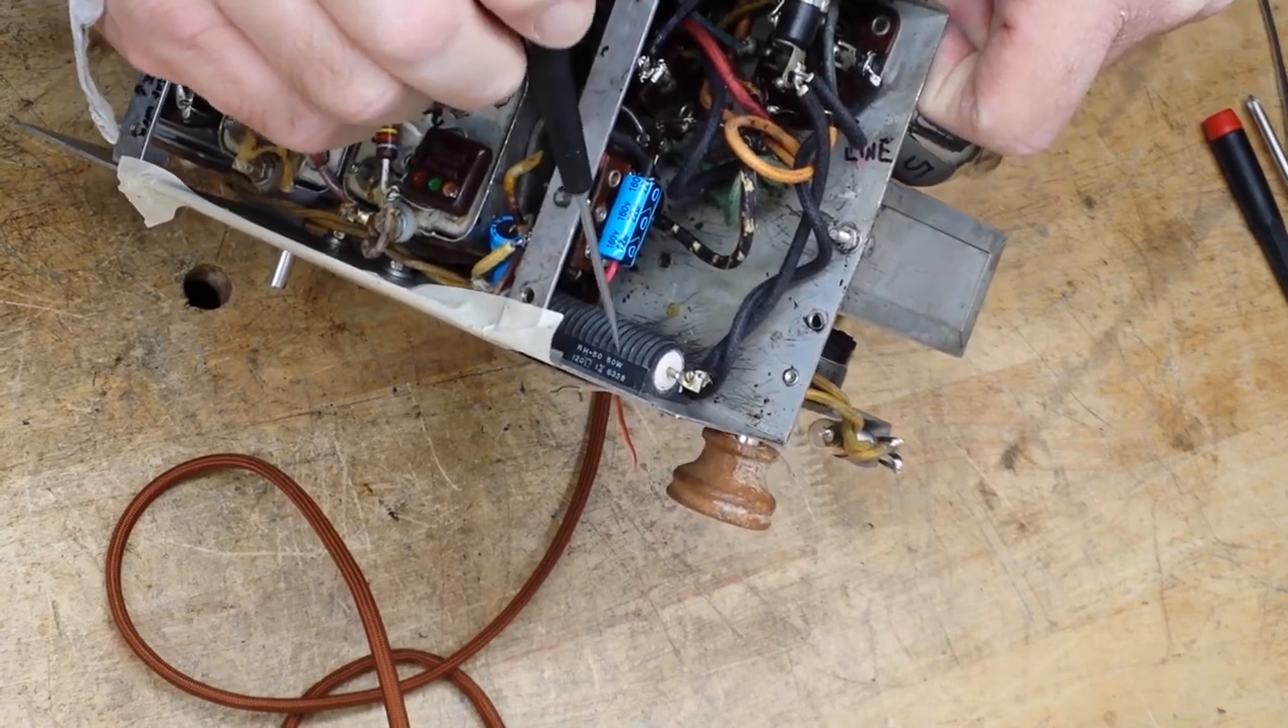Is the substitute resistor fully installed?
Yes.